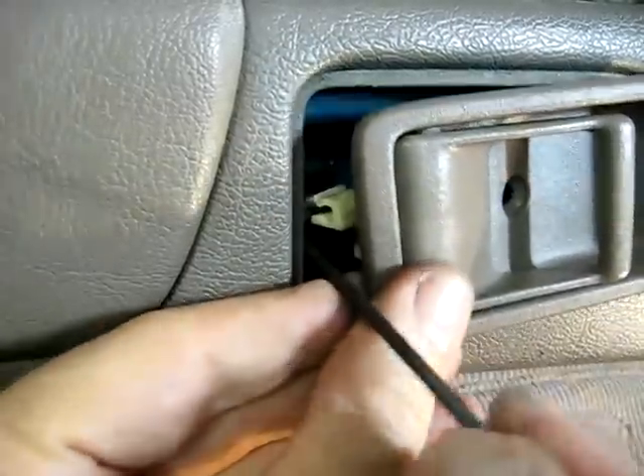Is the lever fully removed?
No.